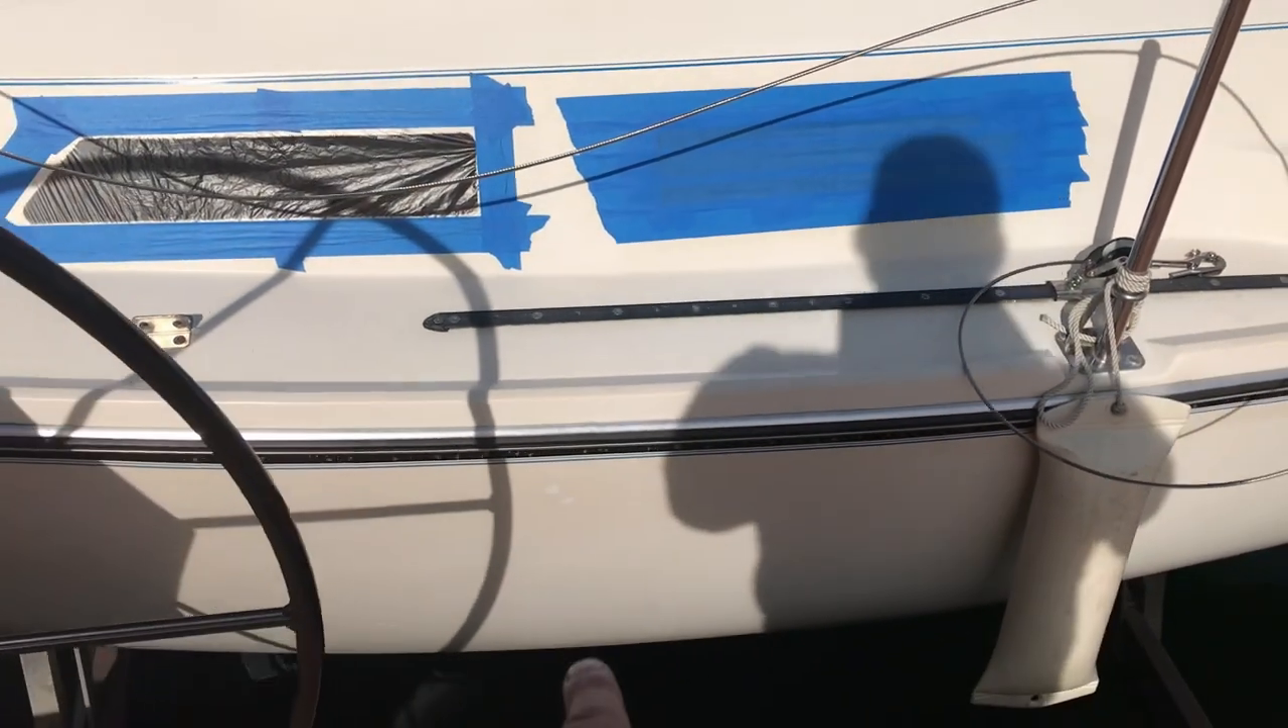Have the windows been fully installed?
No.